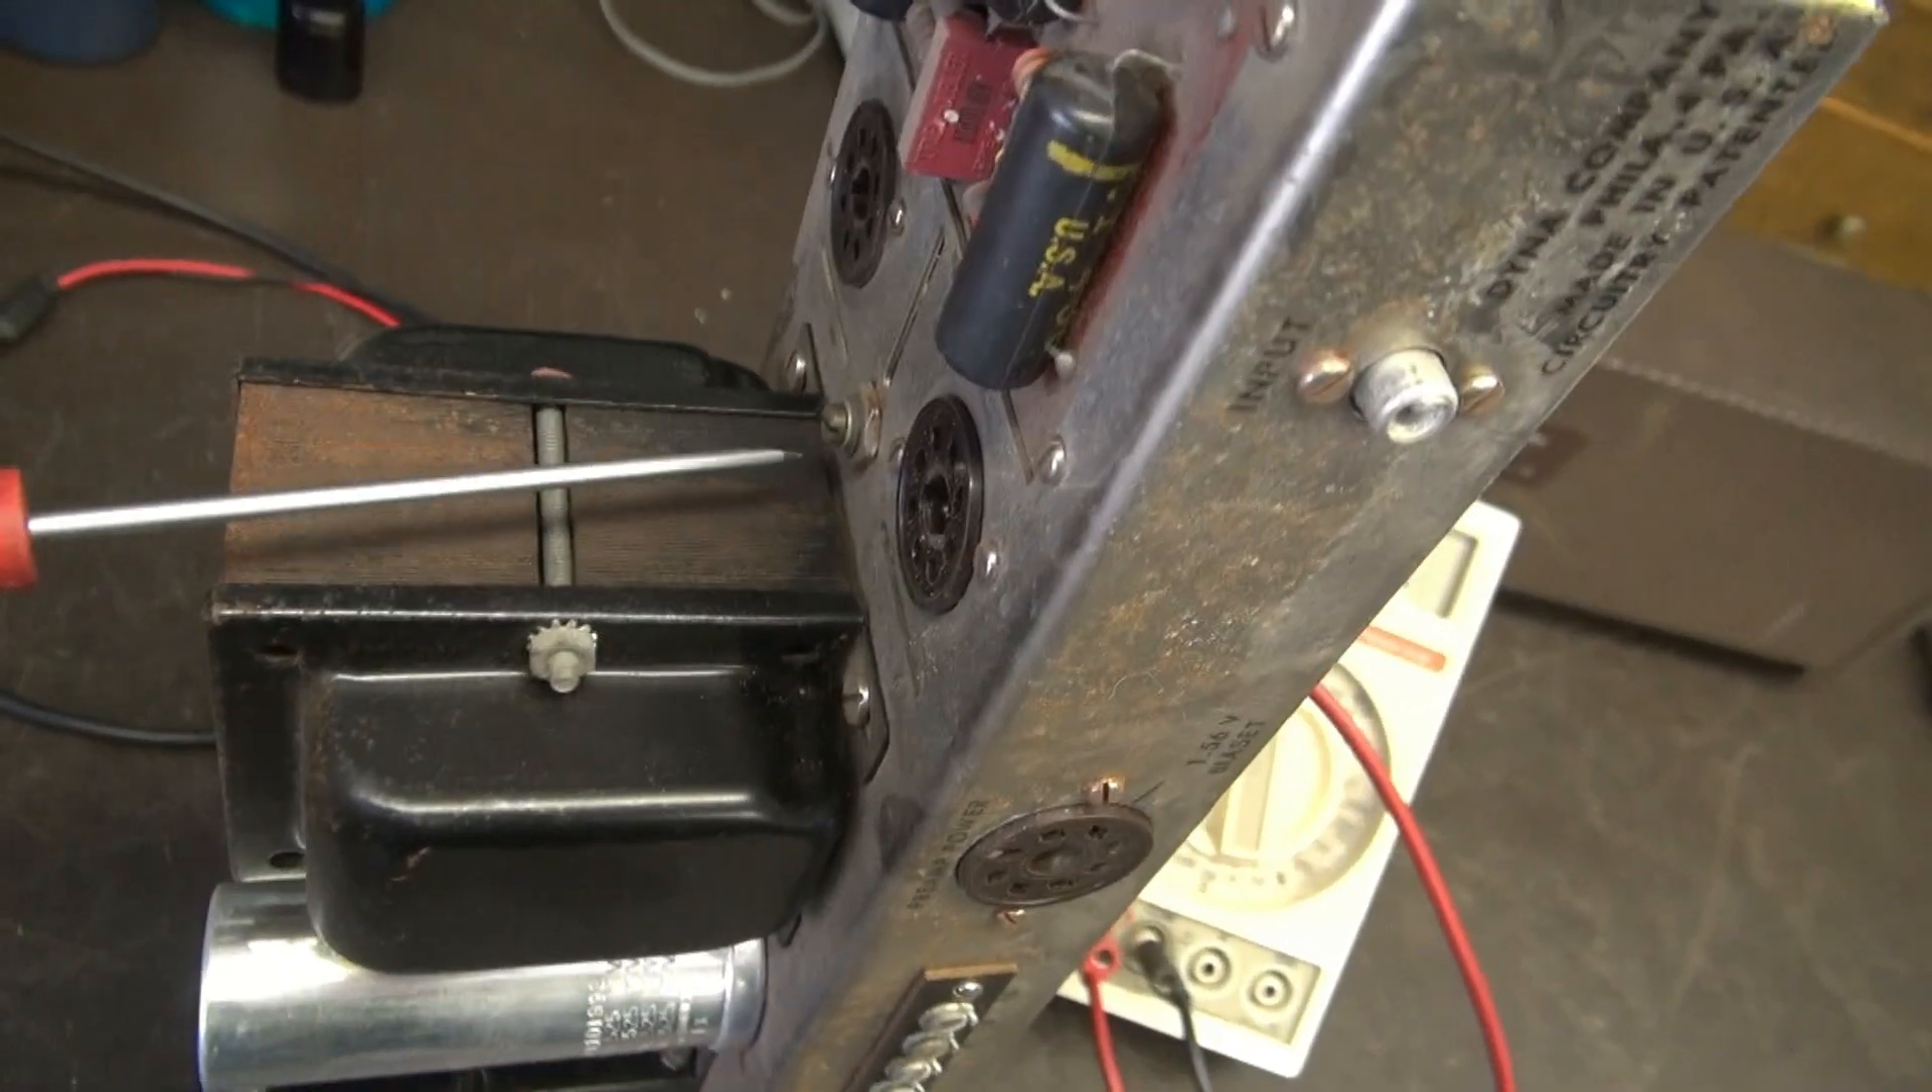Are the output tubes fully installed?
No.